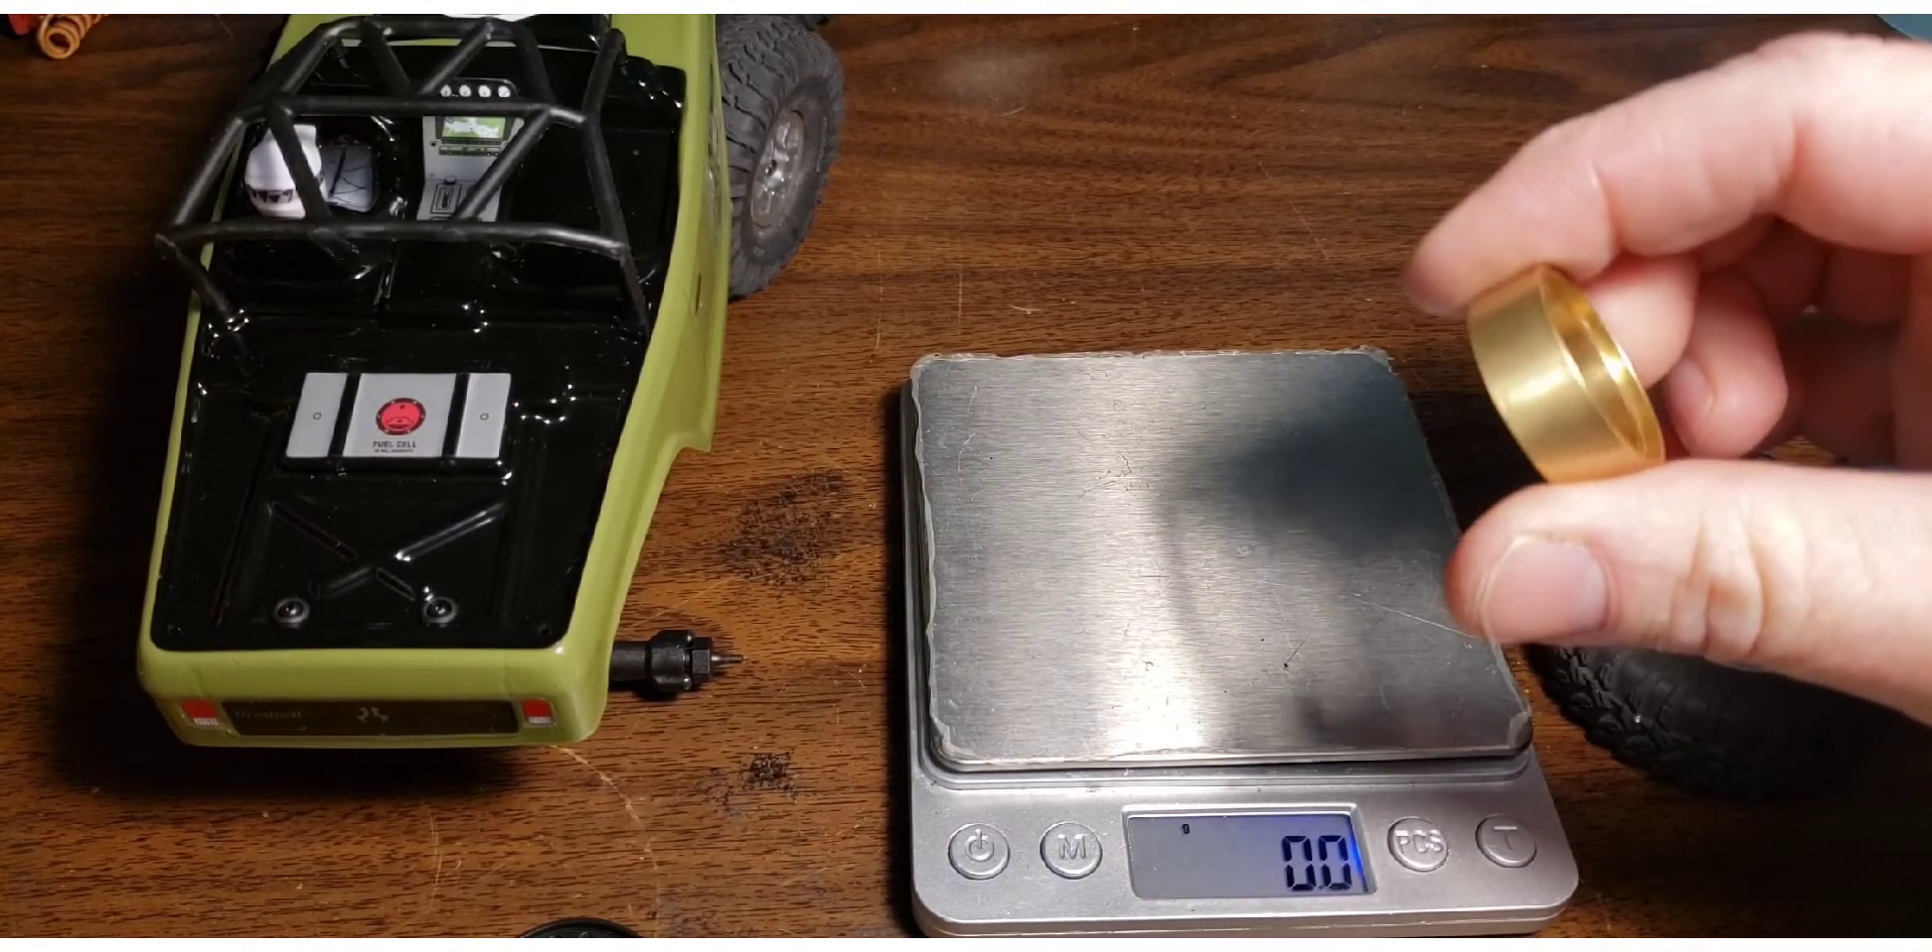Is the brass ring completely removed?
Yes.